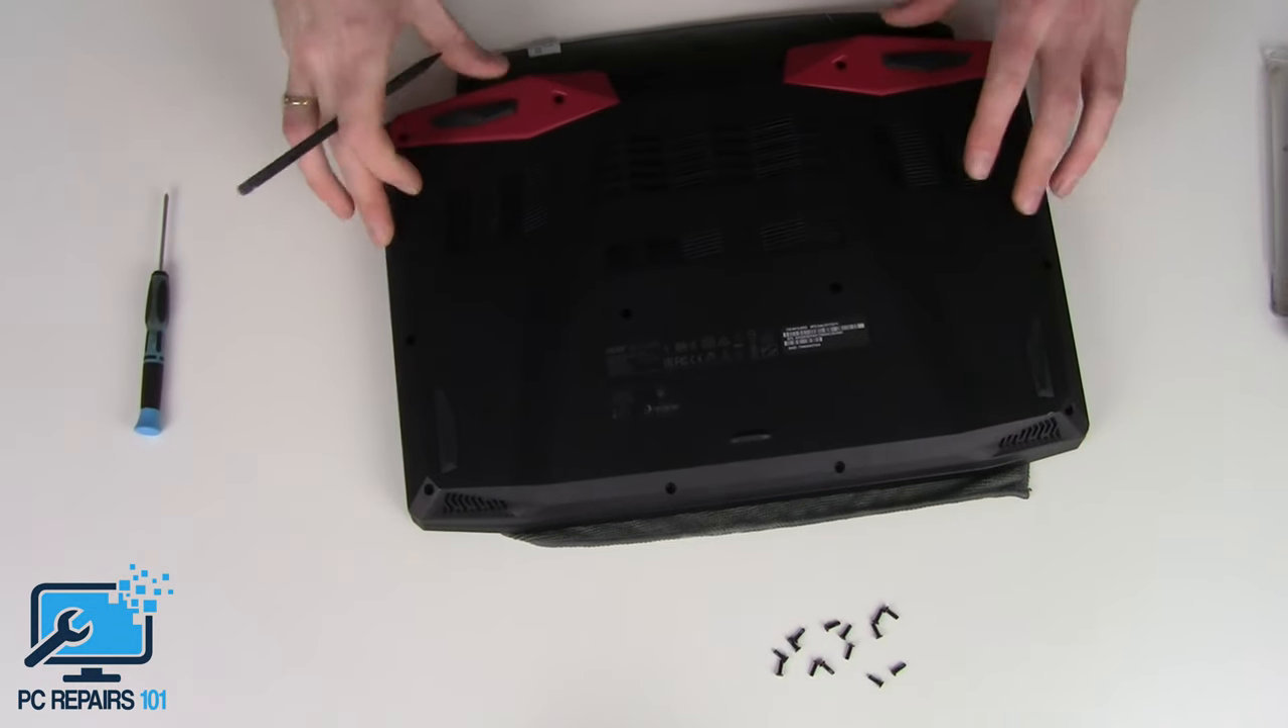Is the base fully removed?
No.